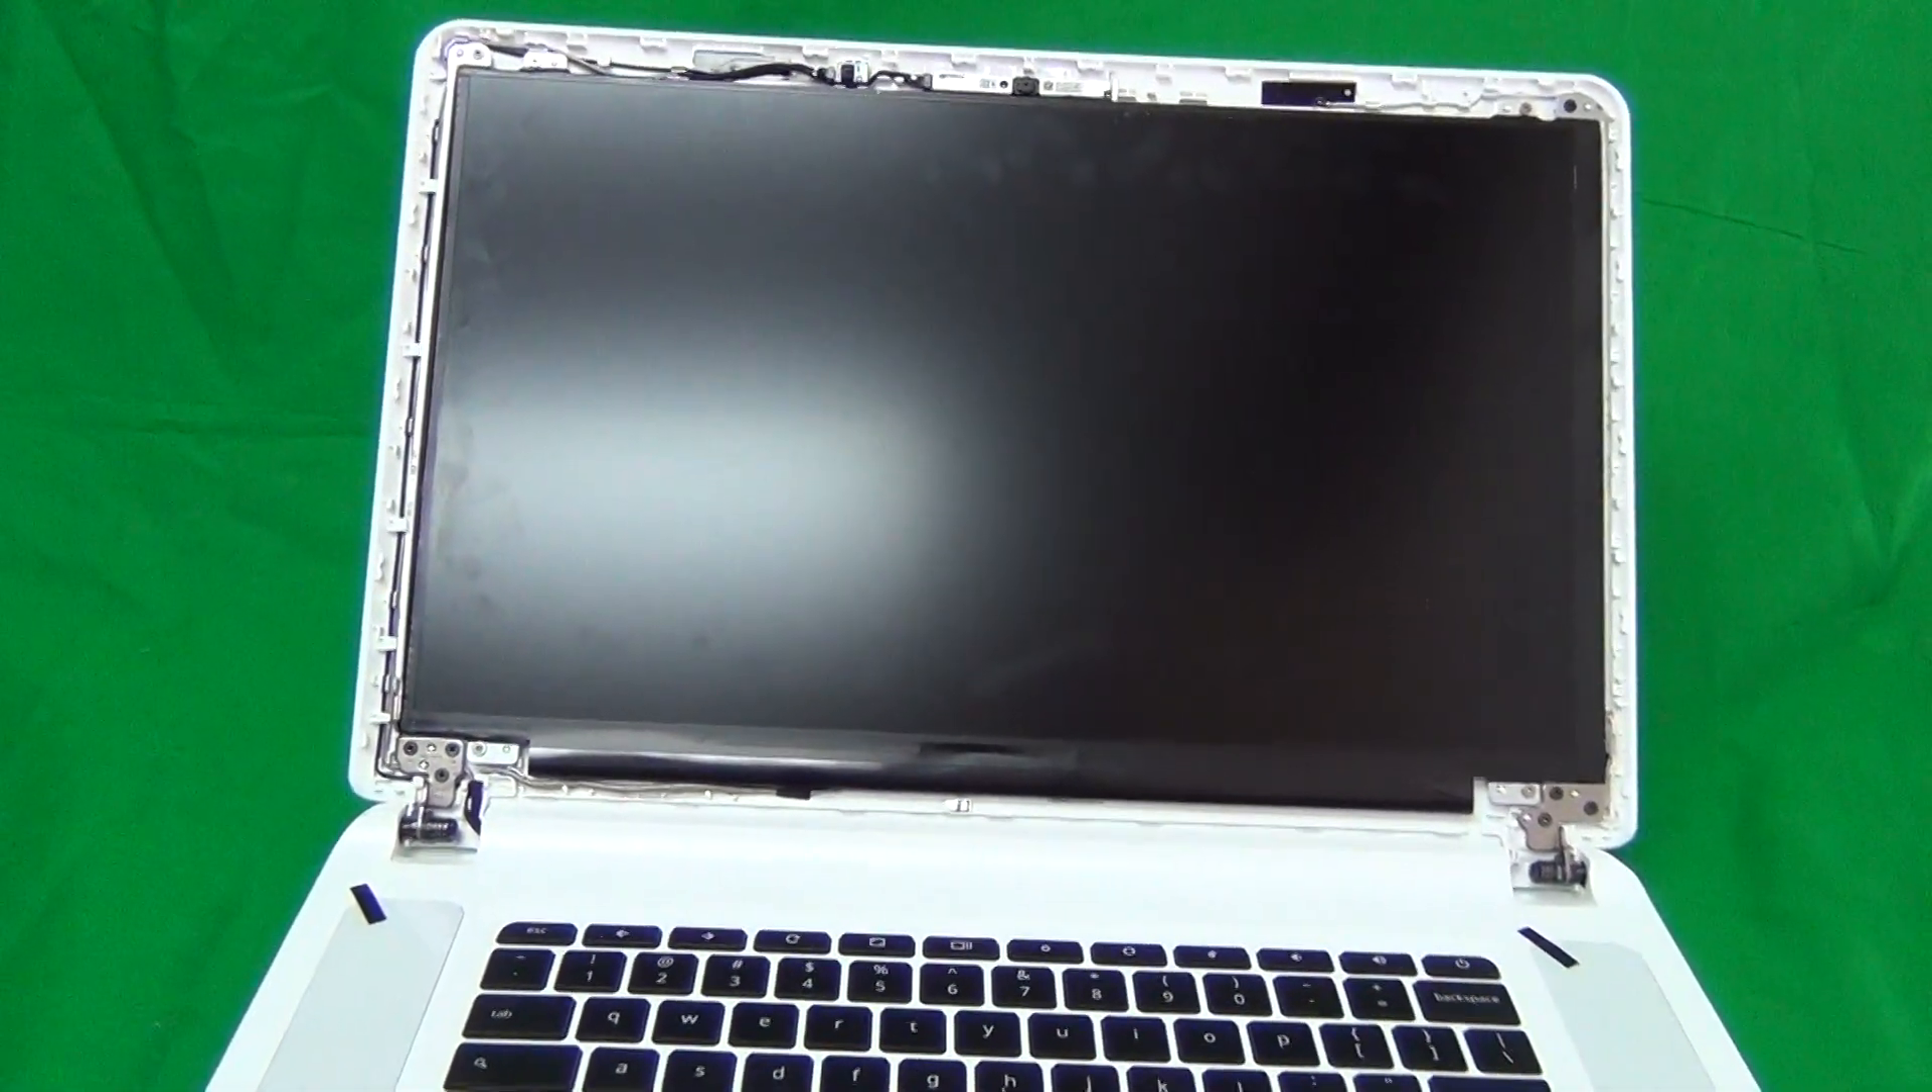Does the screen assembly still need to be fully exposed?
No.